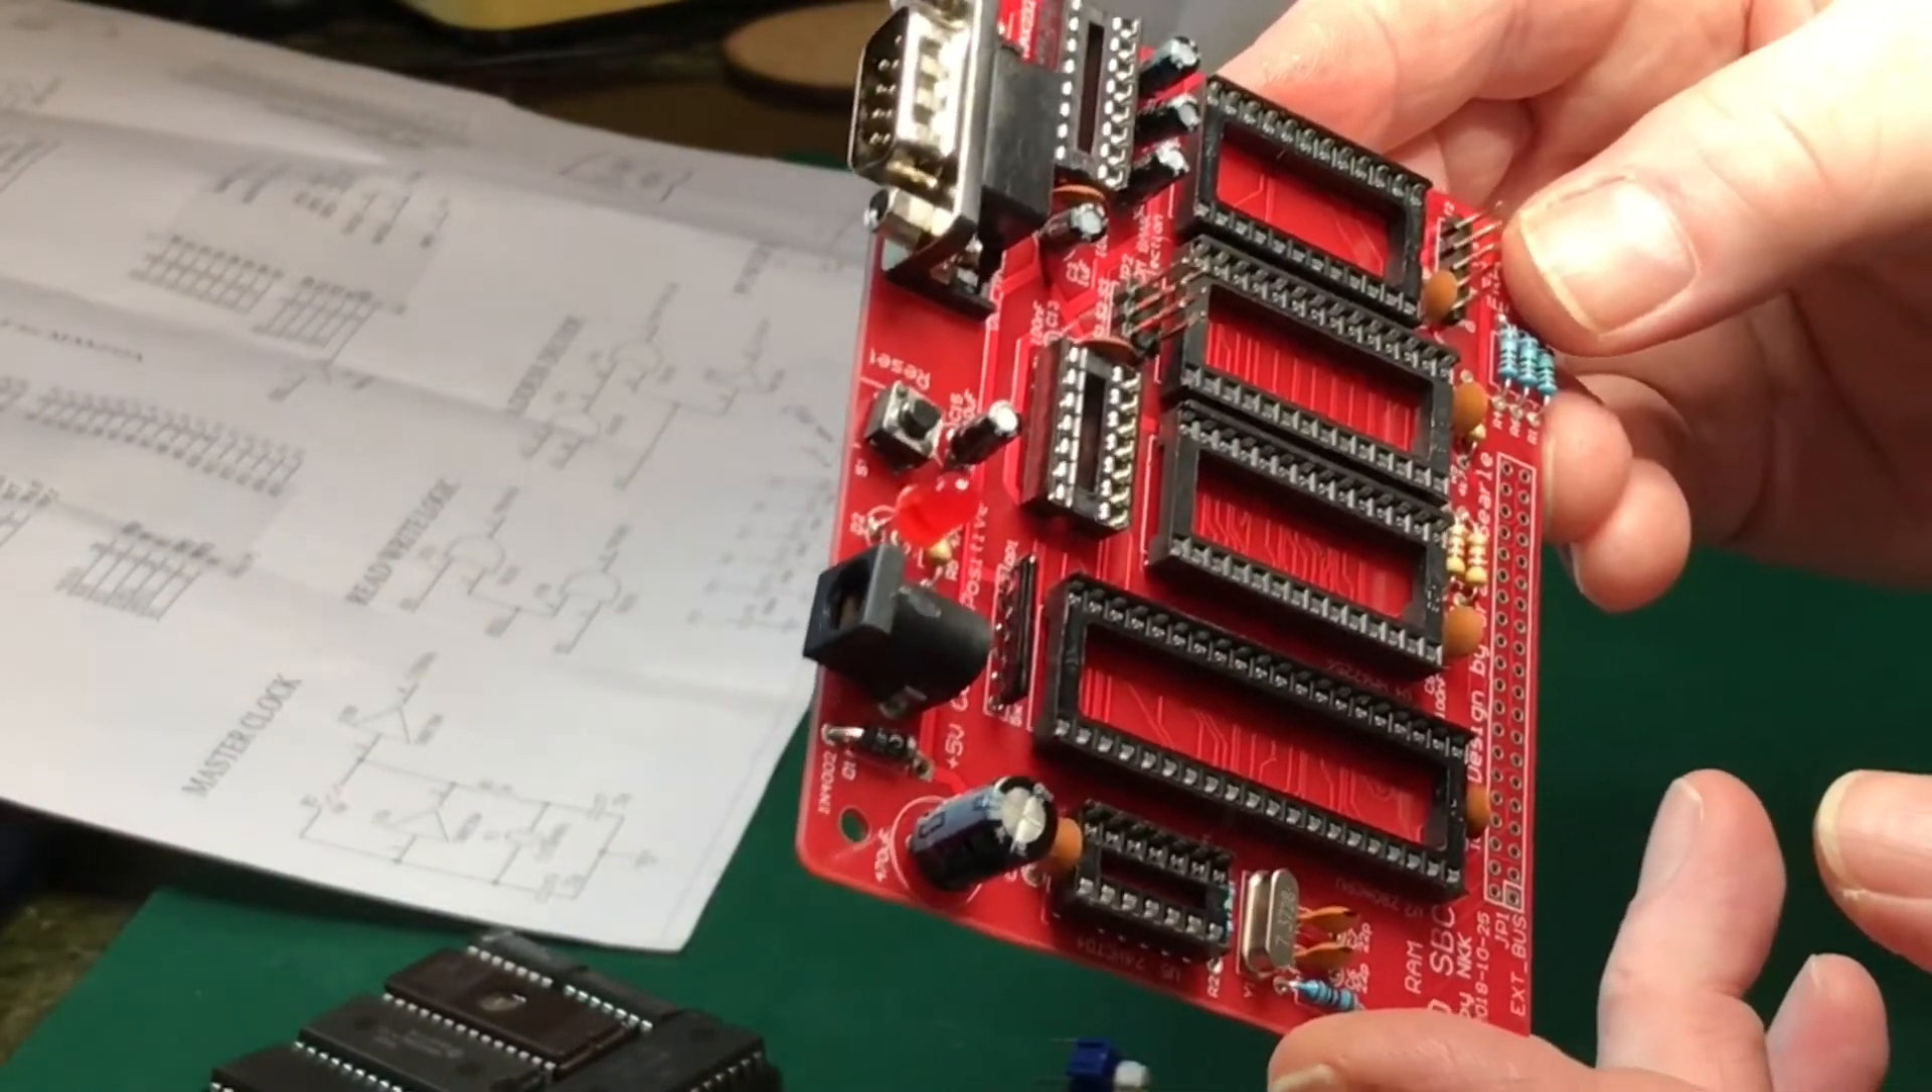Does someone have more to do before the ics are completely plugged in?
Yes.